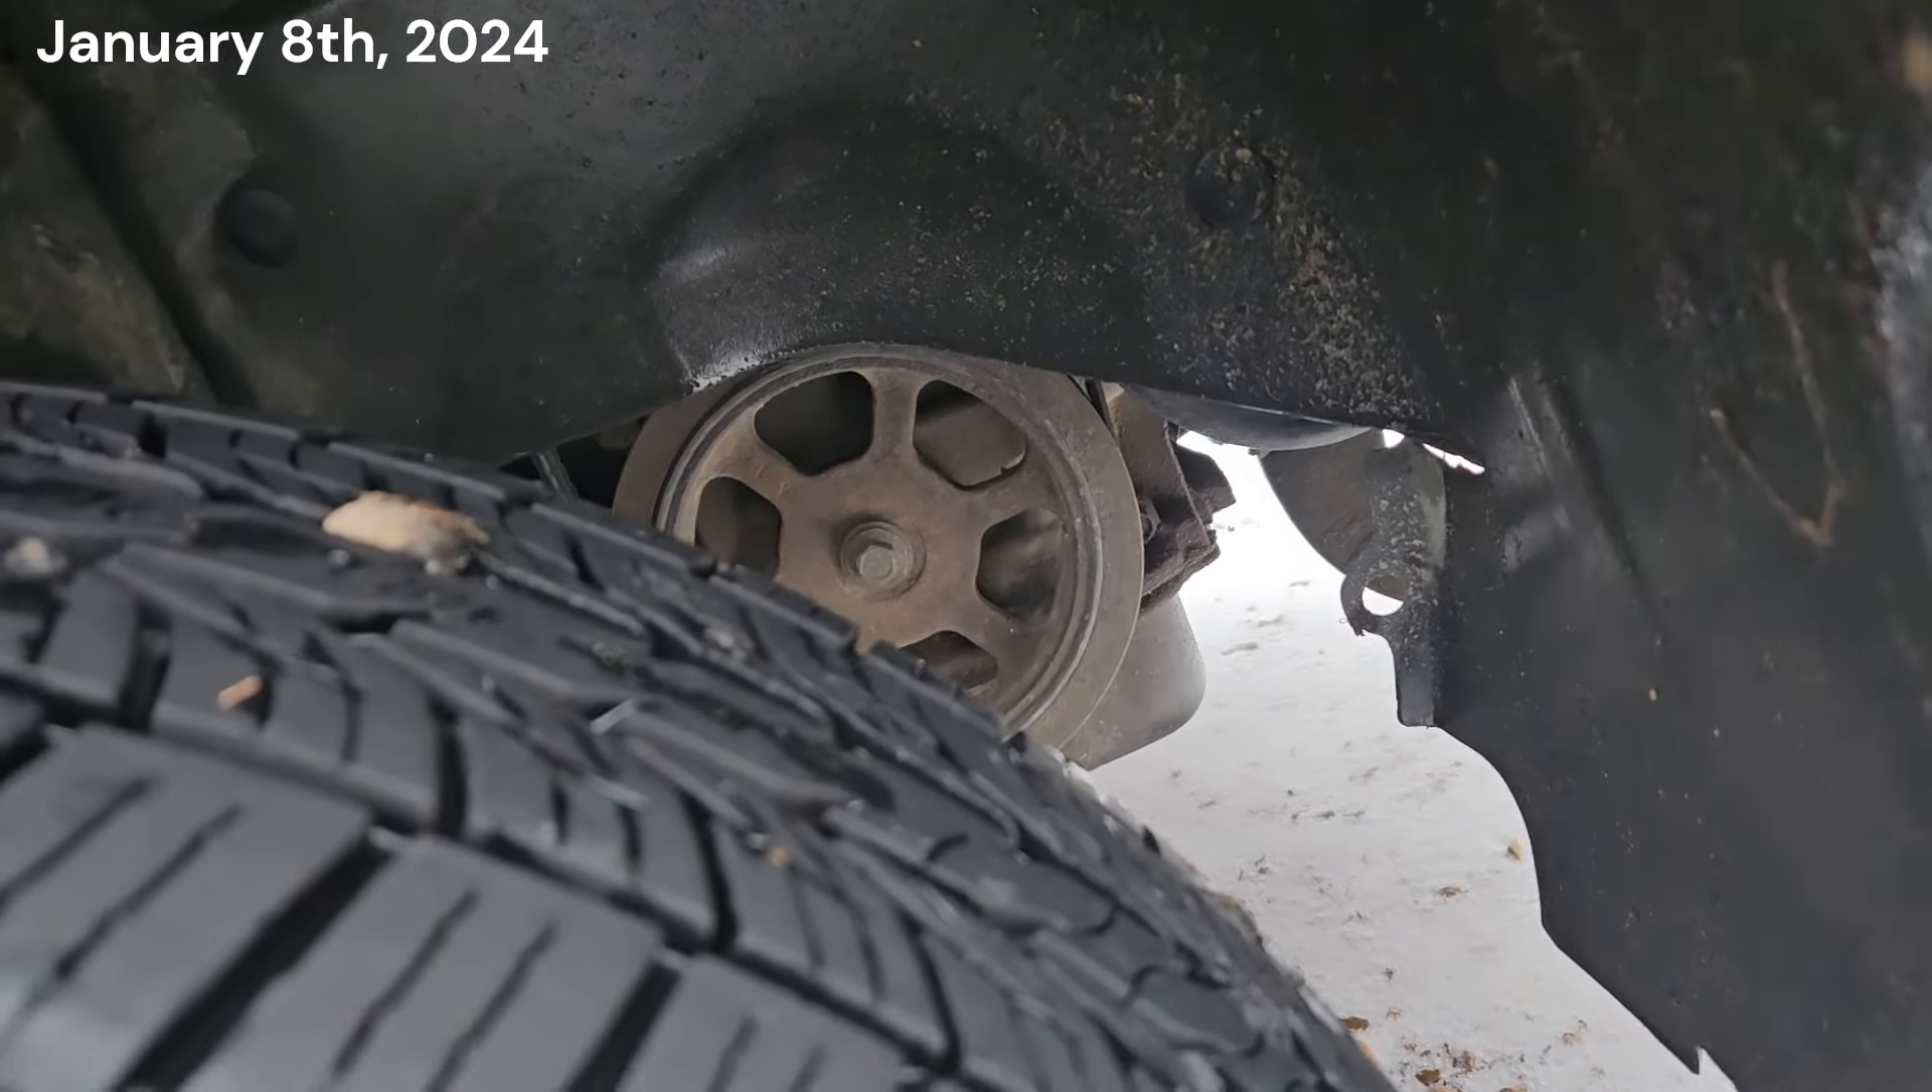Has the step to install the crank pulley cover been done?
No.